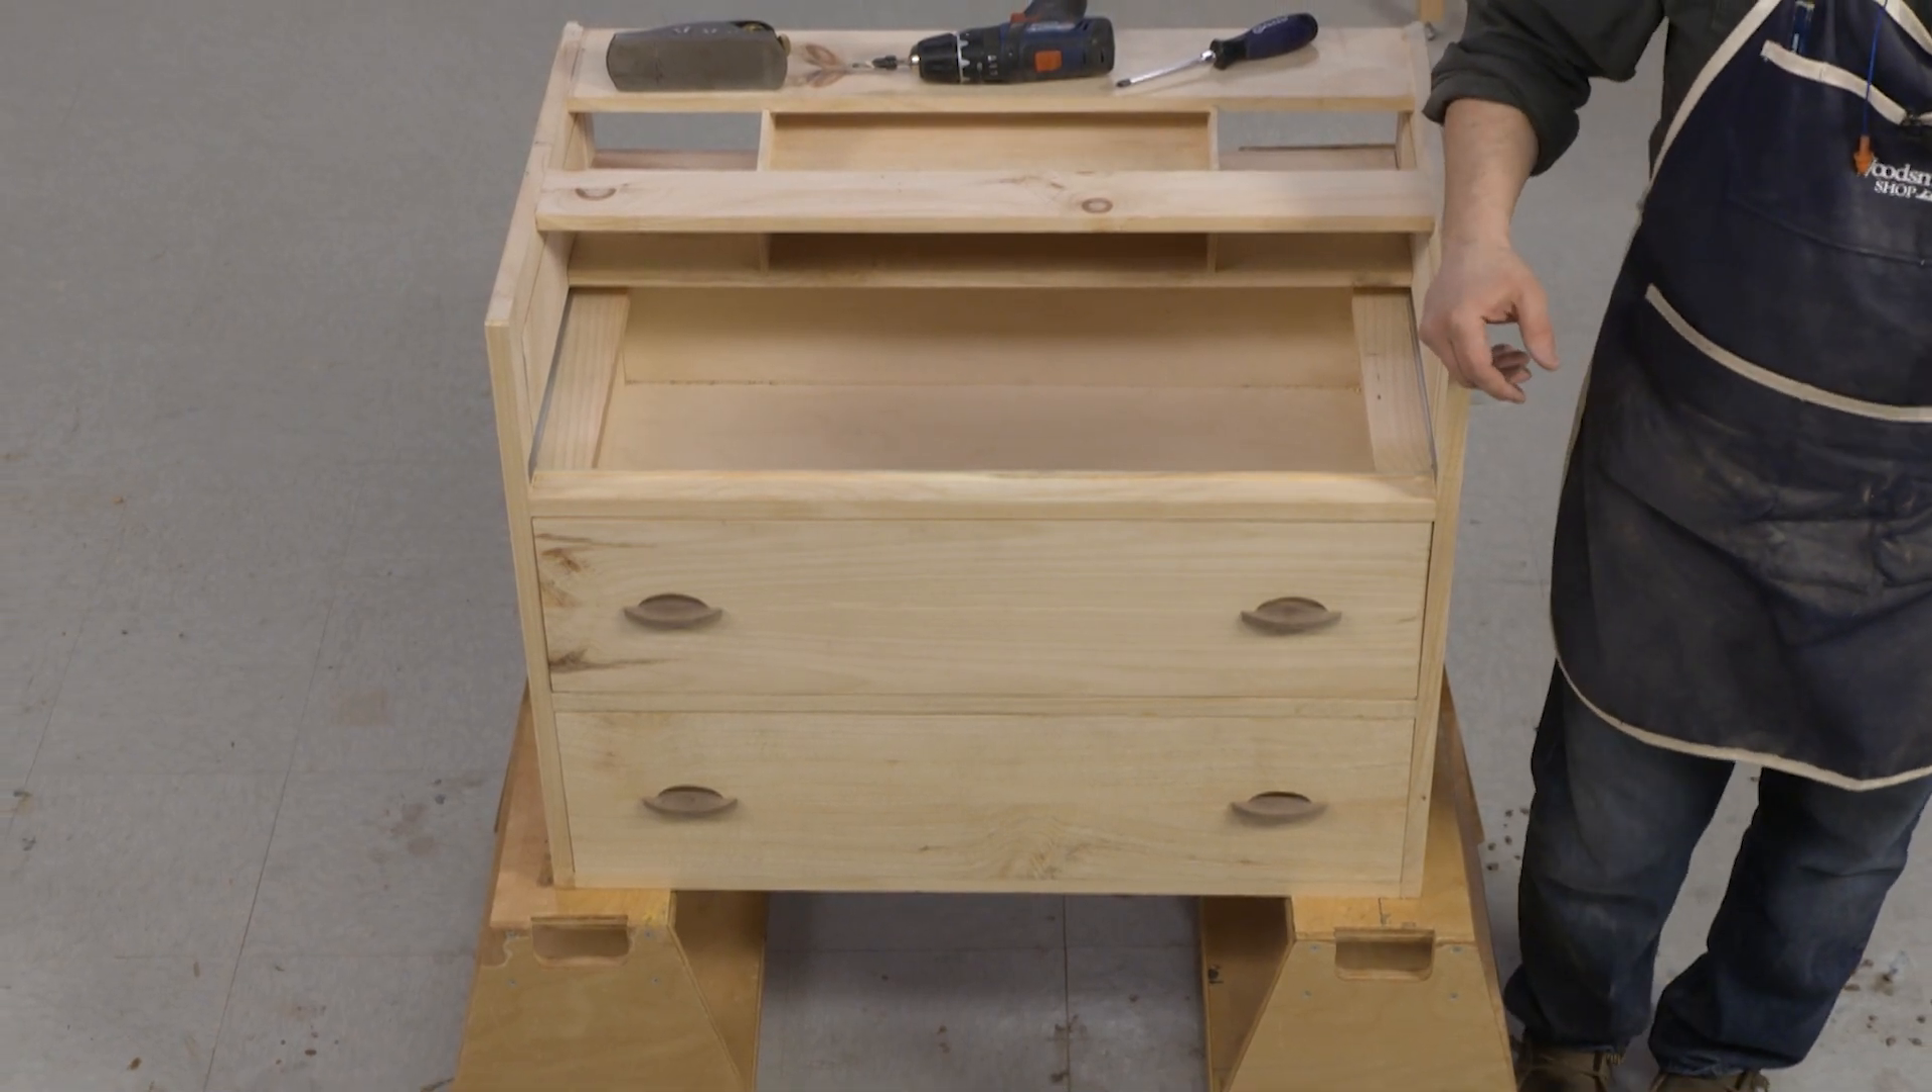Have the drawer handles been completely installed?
Yes.